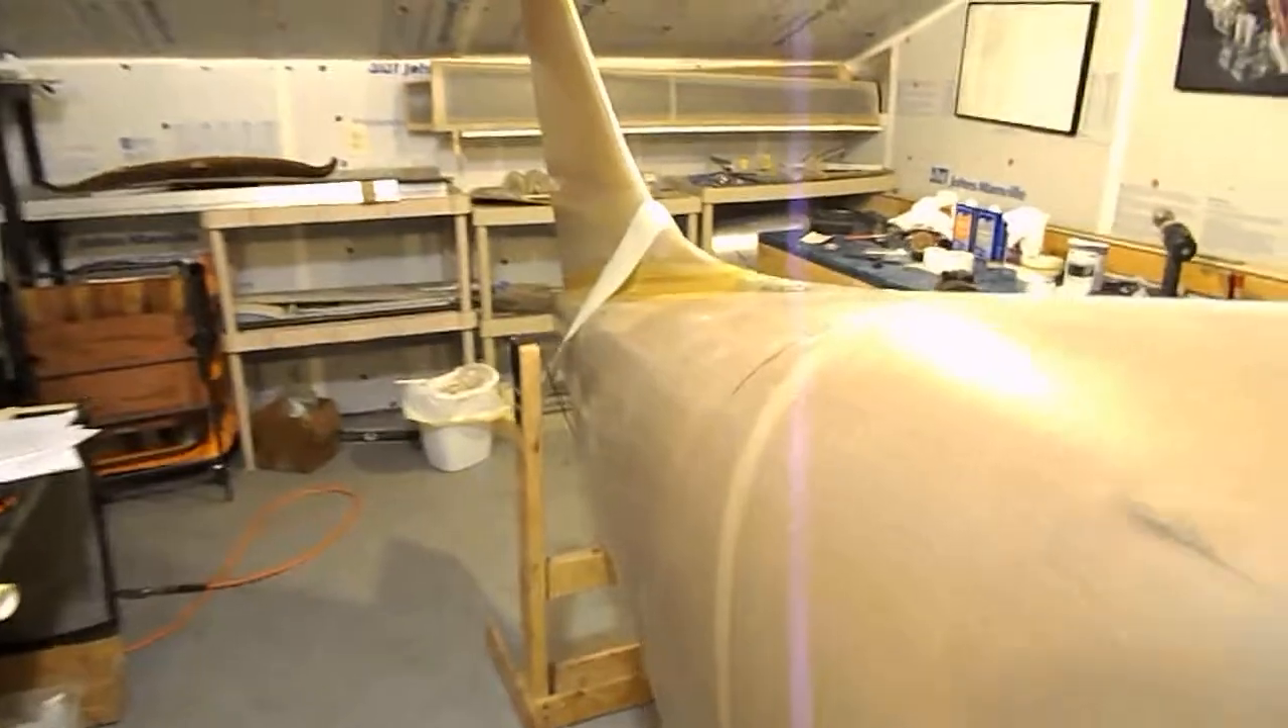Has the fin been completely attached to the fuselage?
Yes.